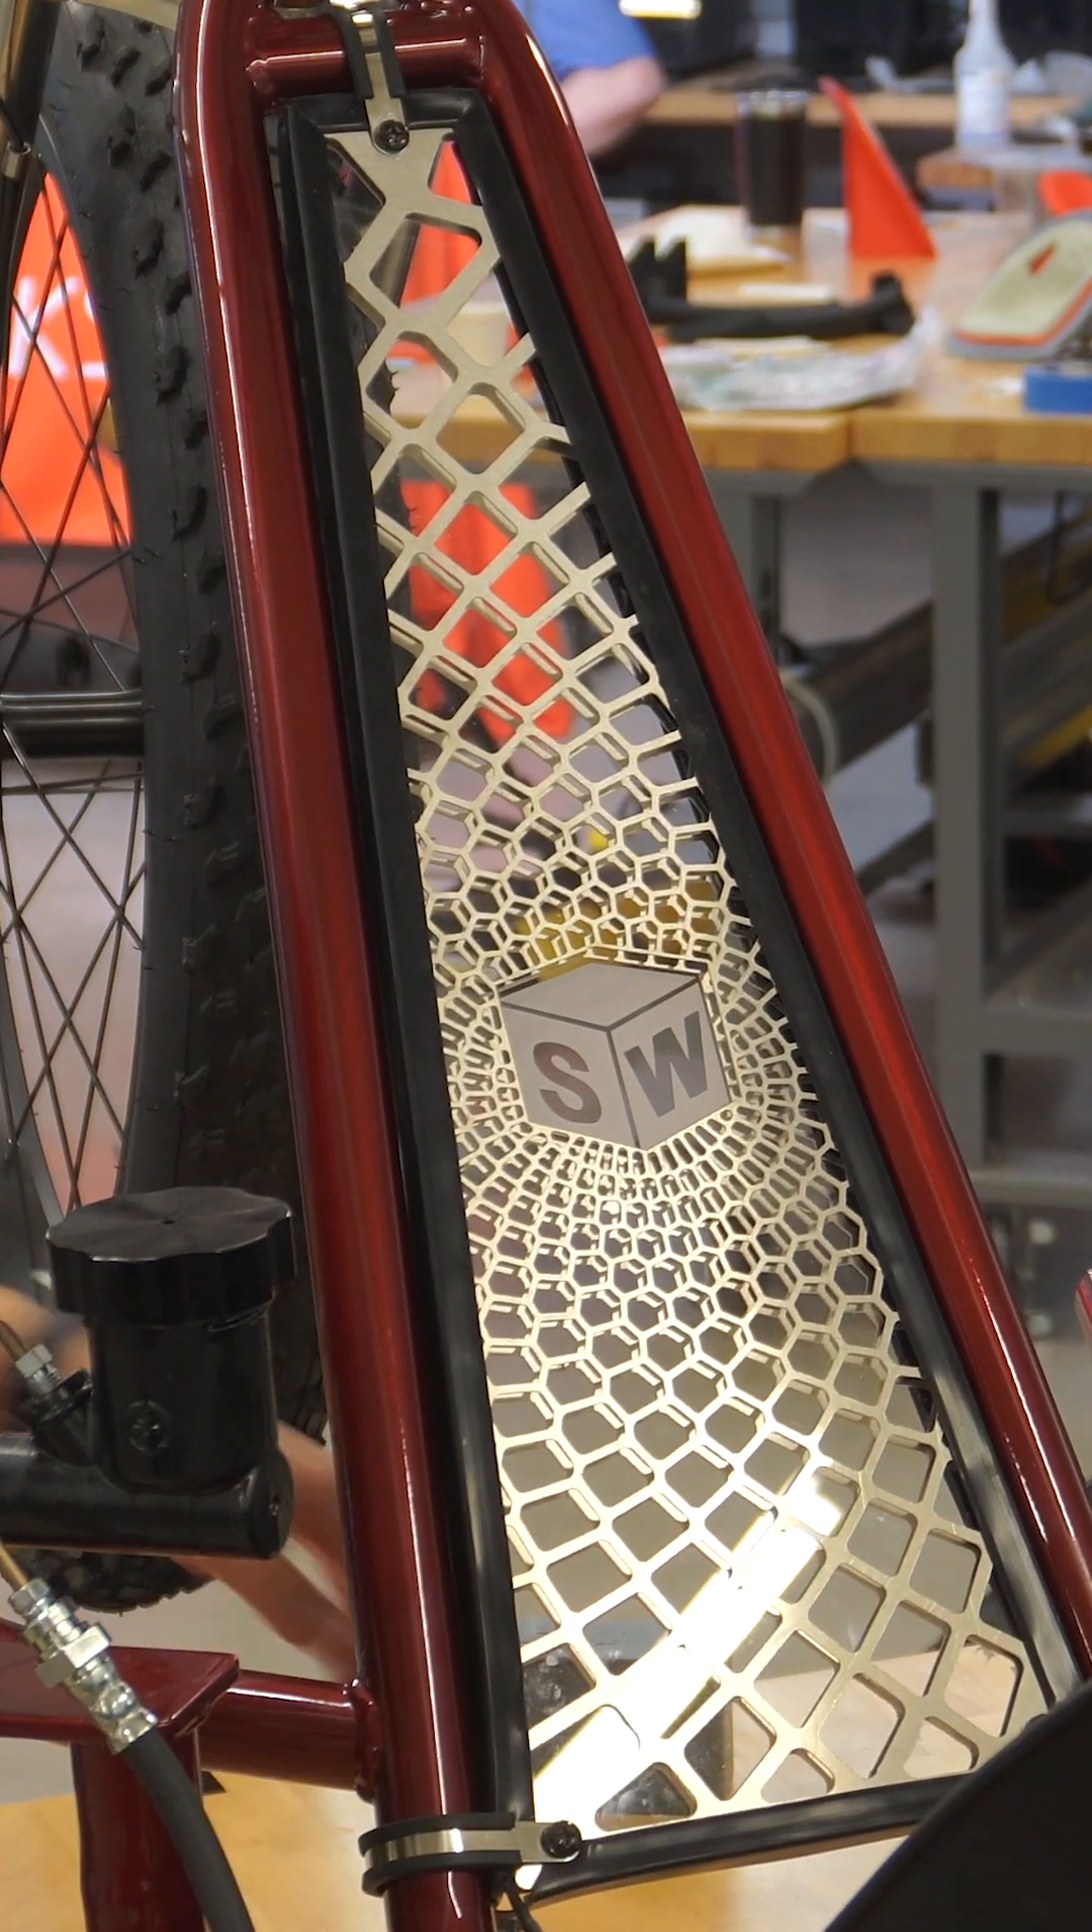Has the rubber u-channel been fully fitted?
Yes.